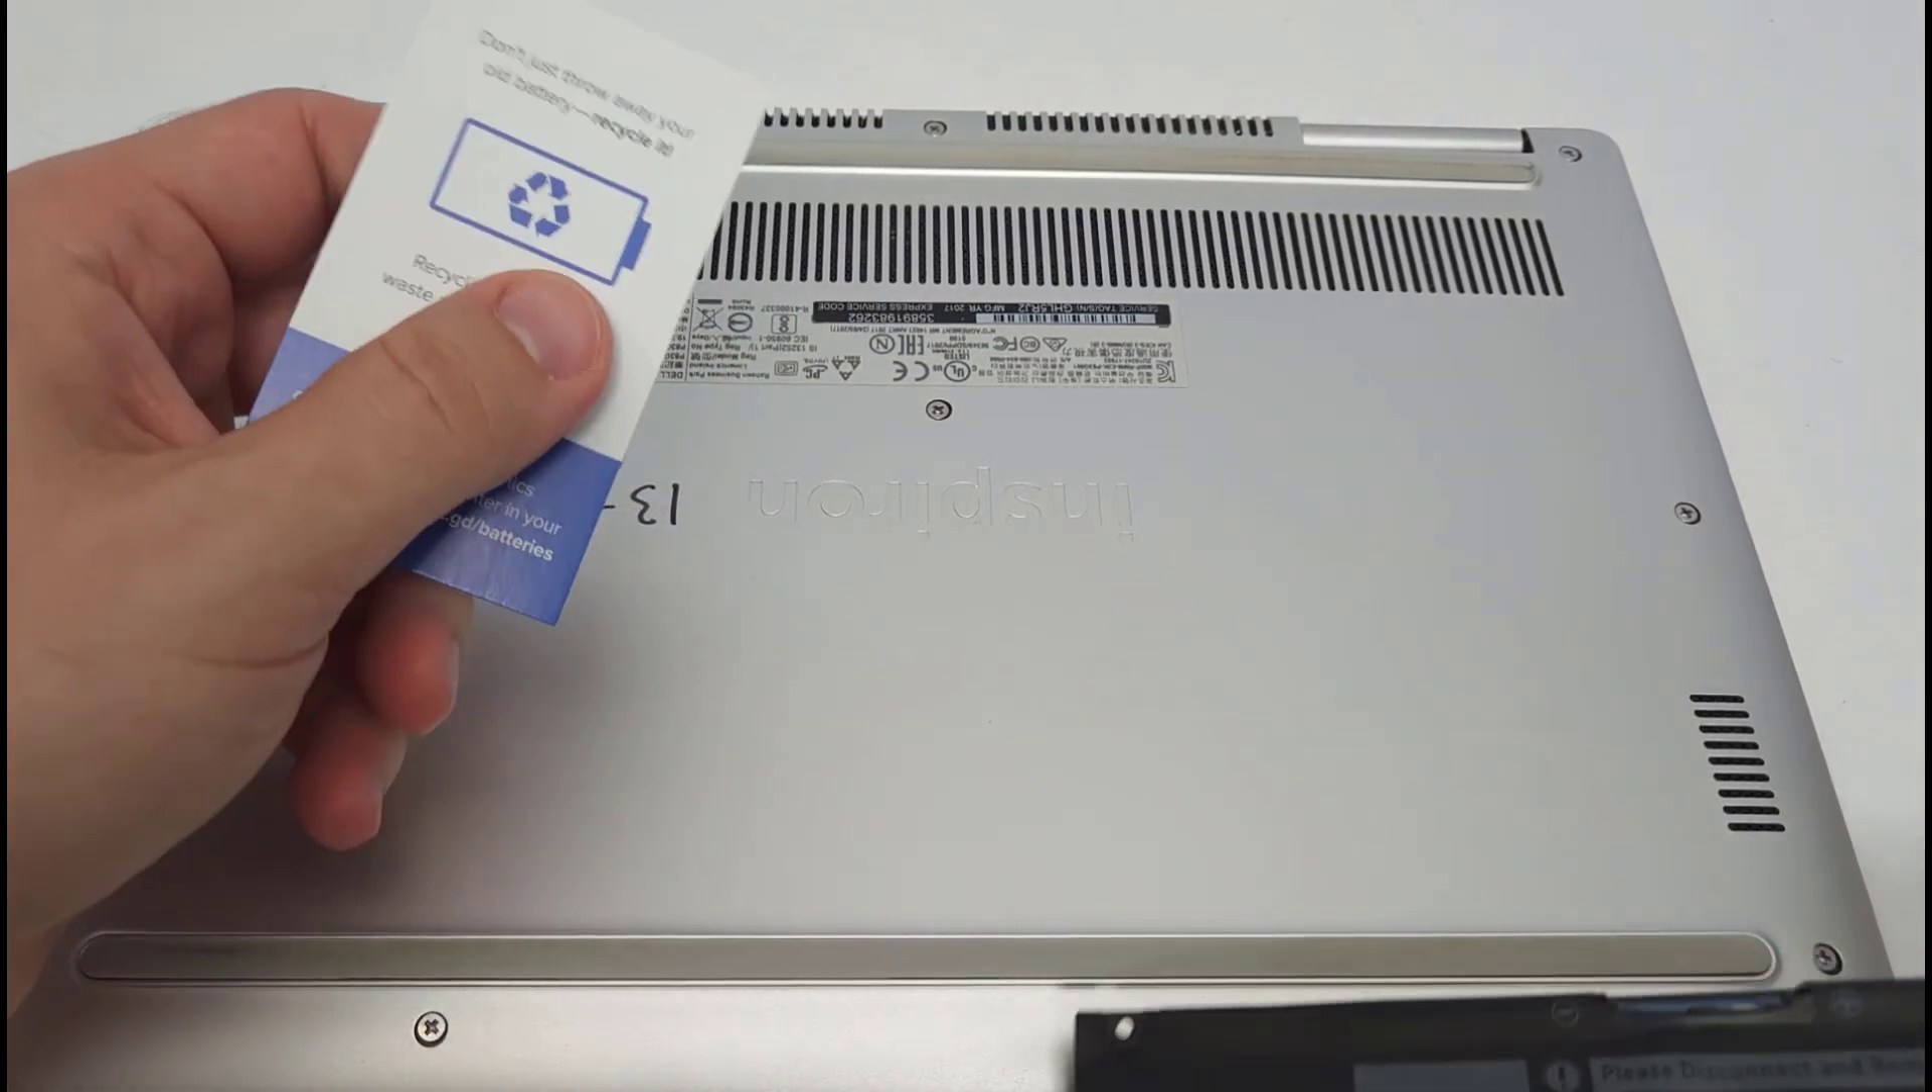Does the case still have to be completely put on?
No.